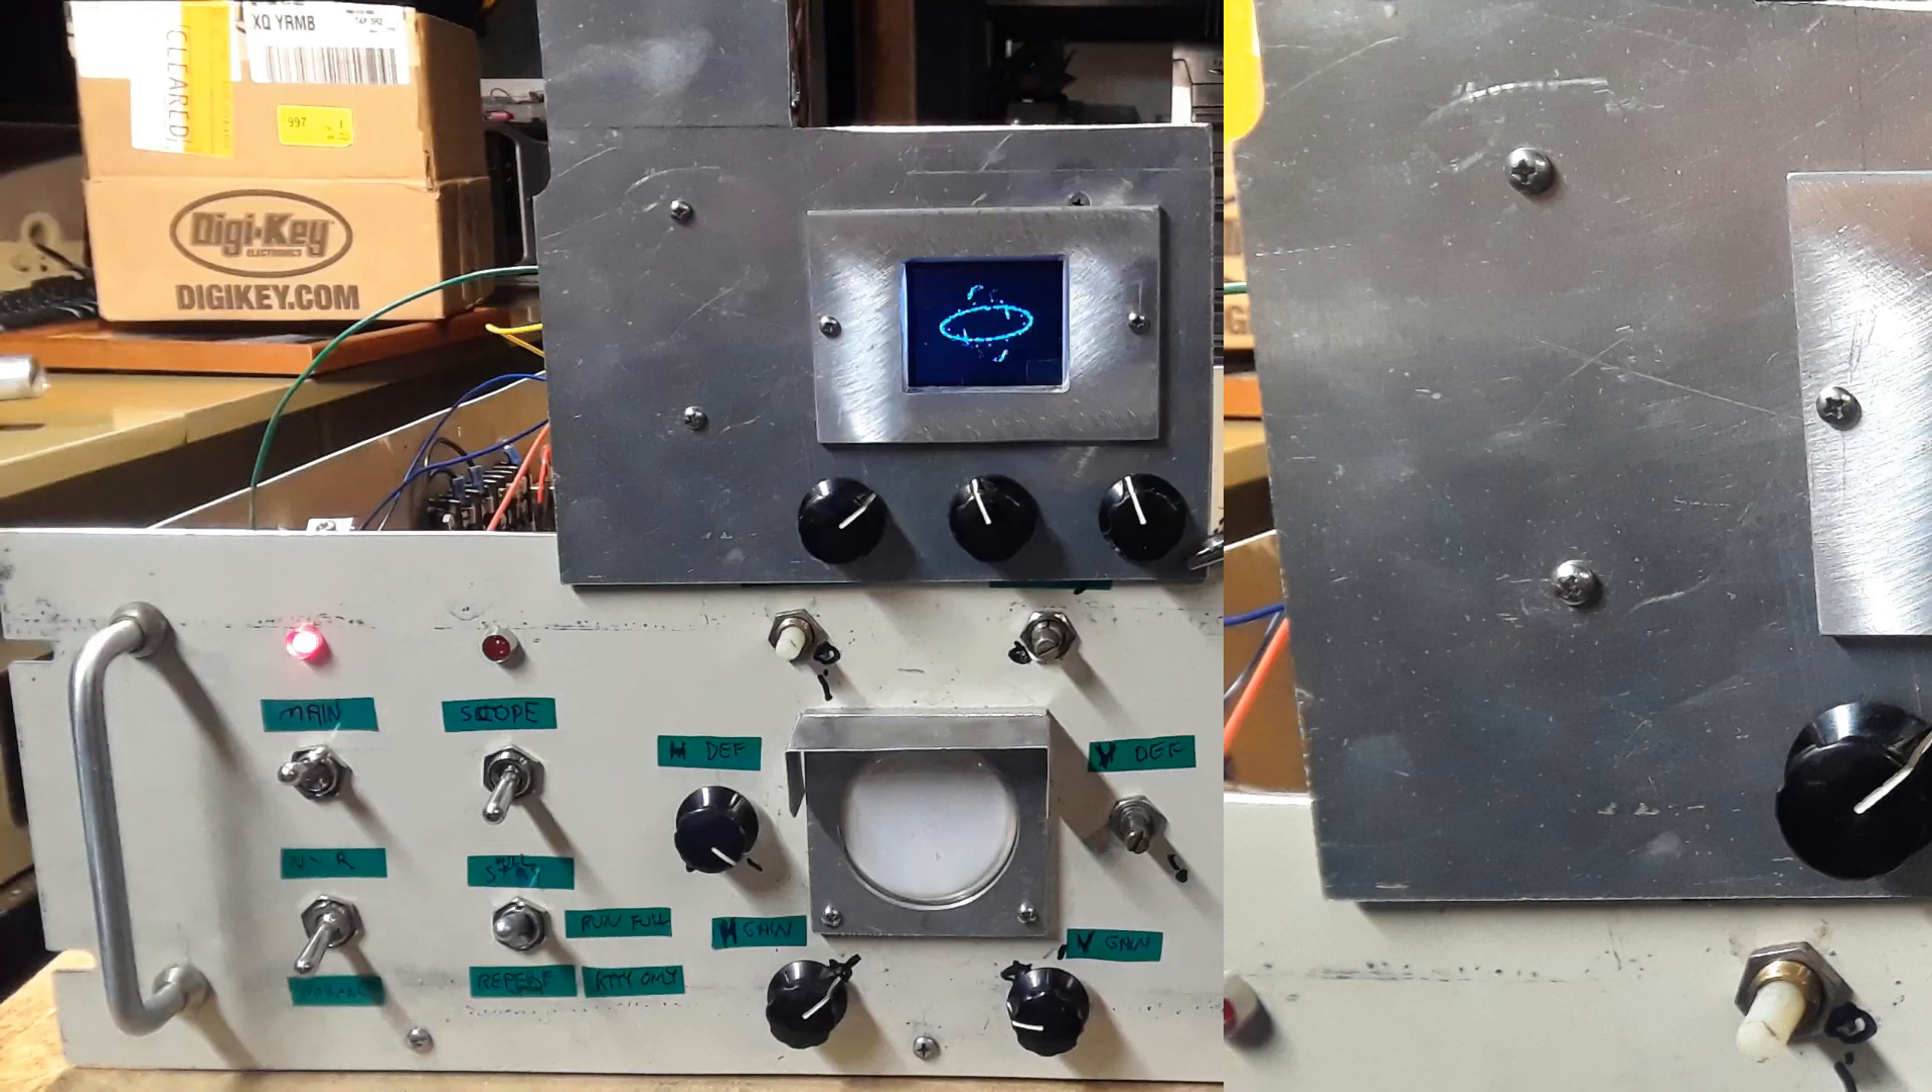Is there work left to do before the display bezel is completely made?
No.